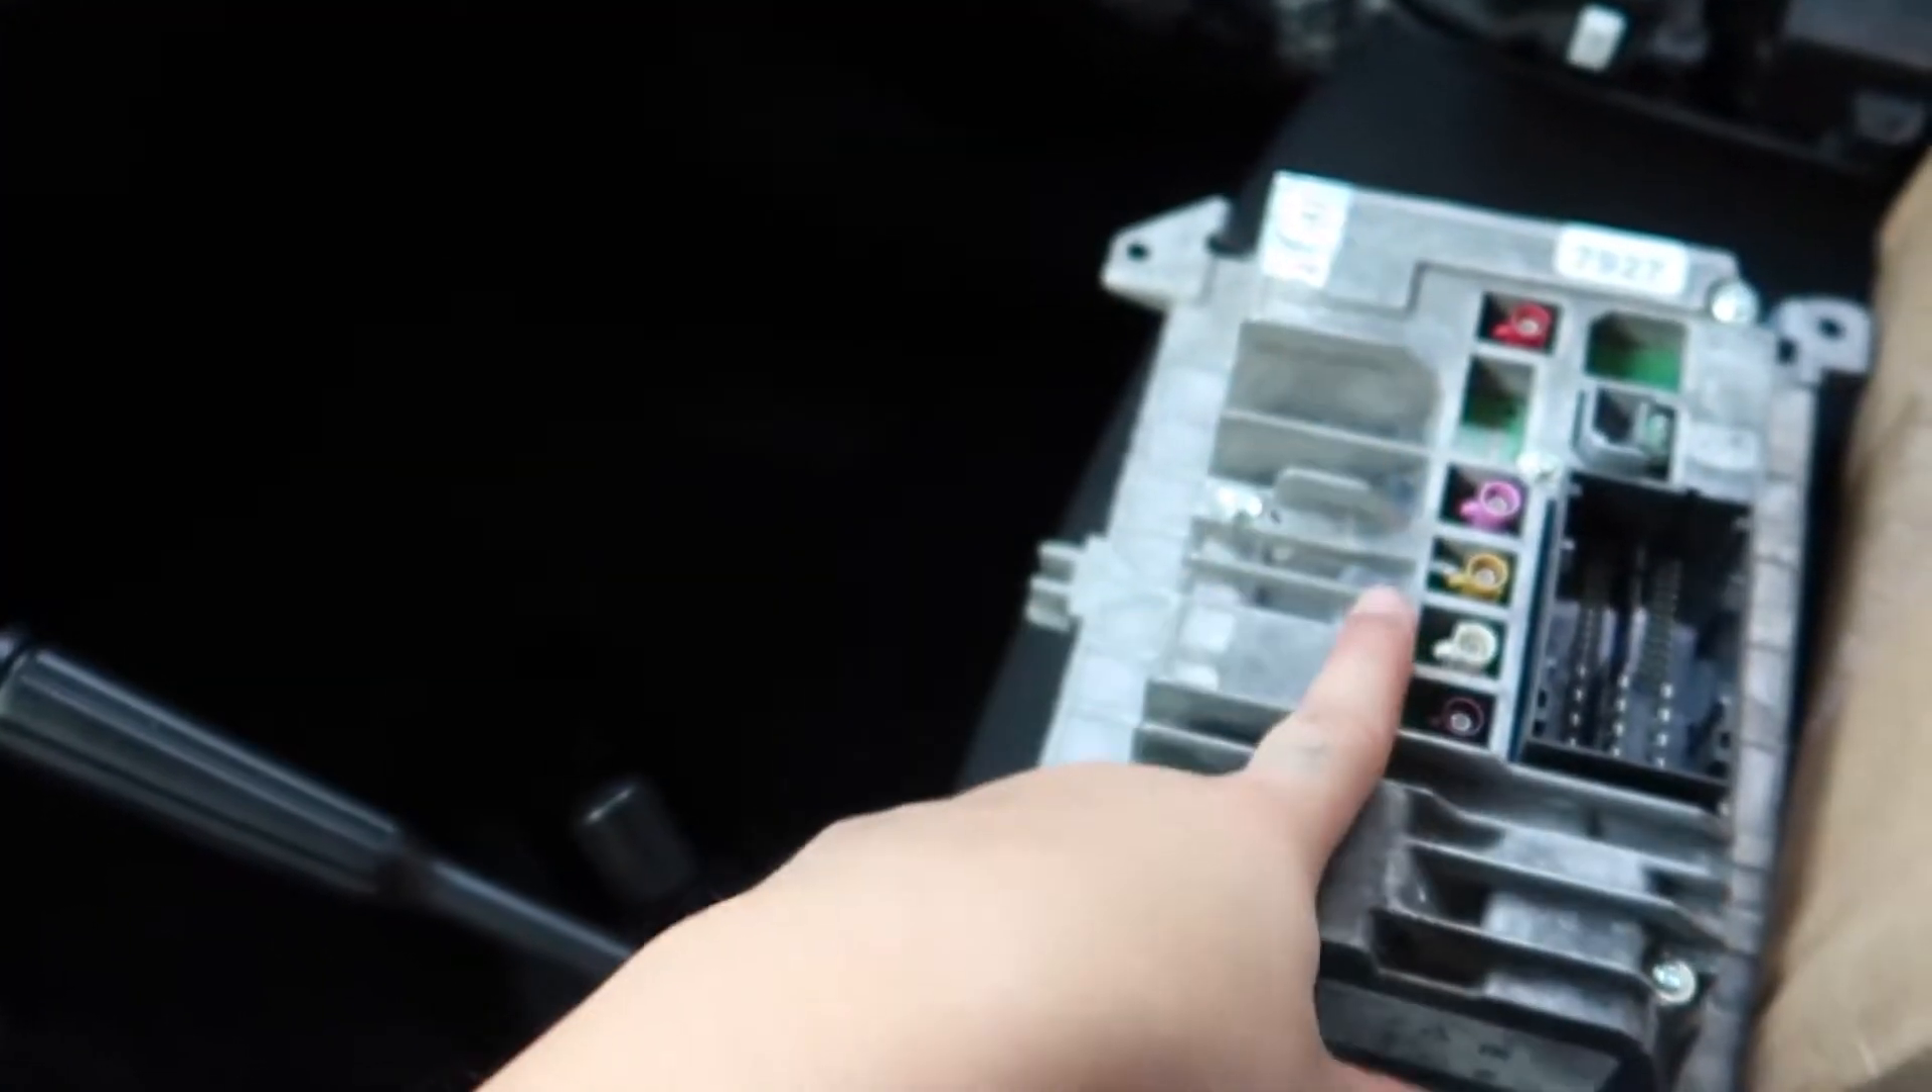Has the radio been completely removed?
Yes.